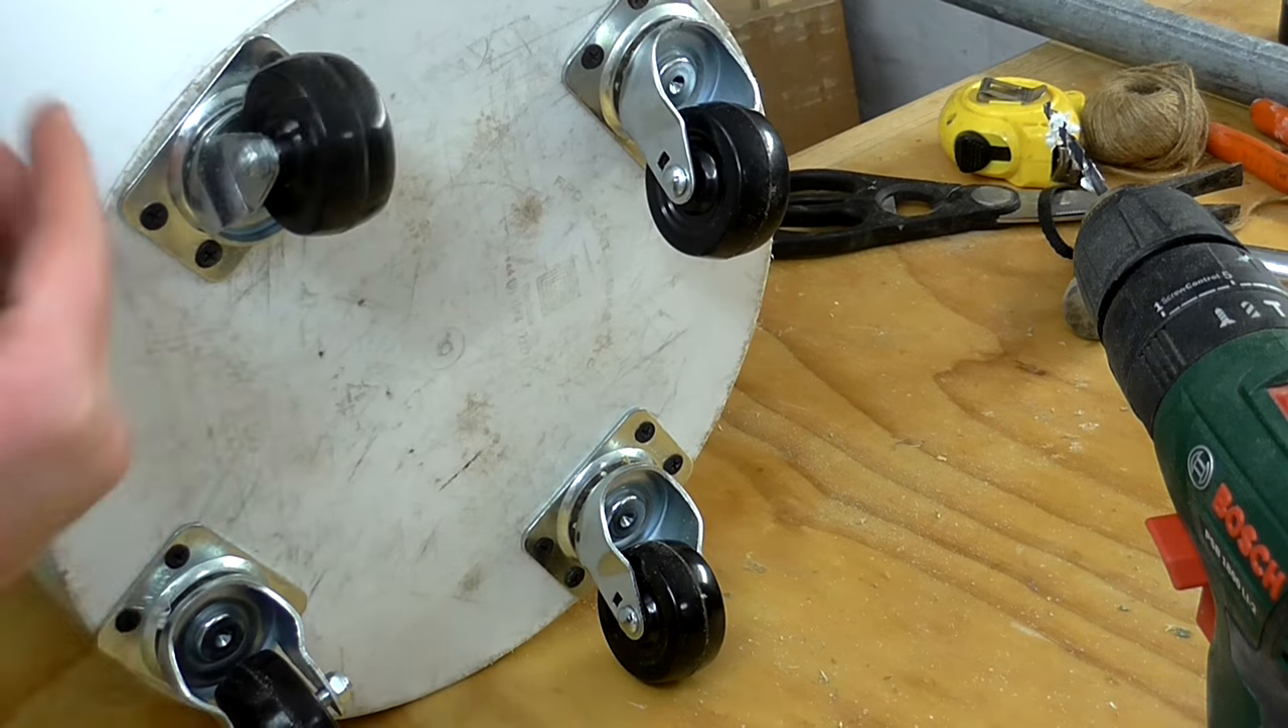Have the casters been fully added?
Yes.